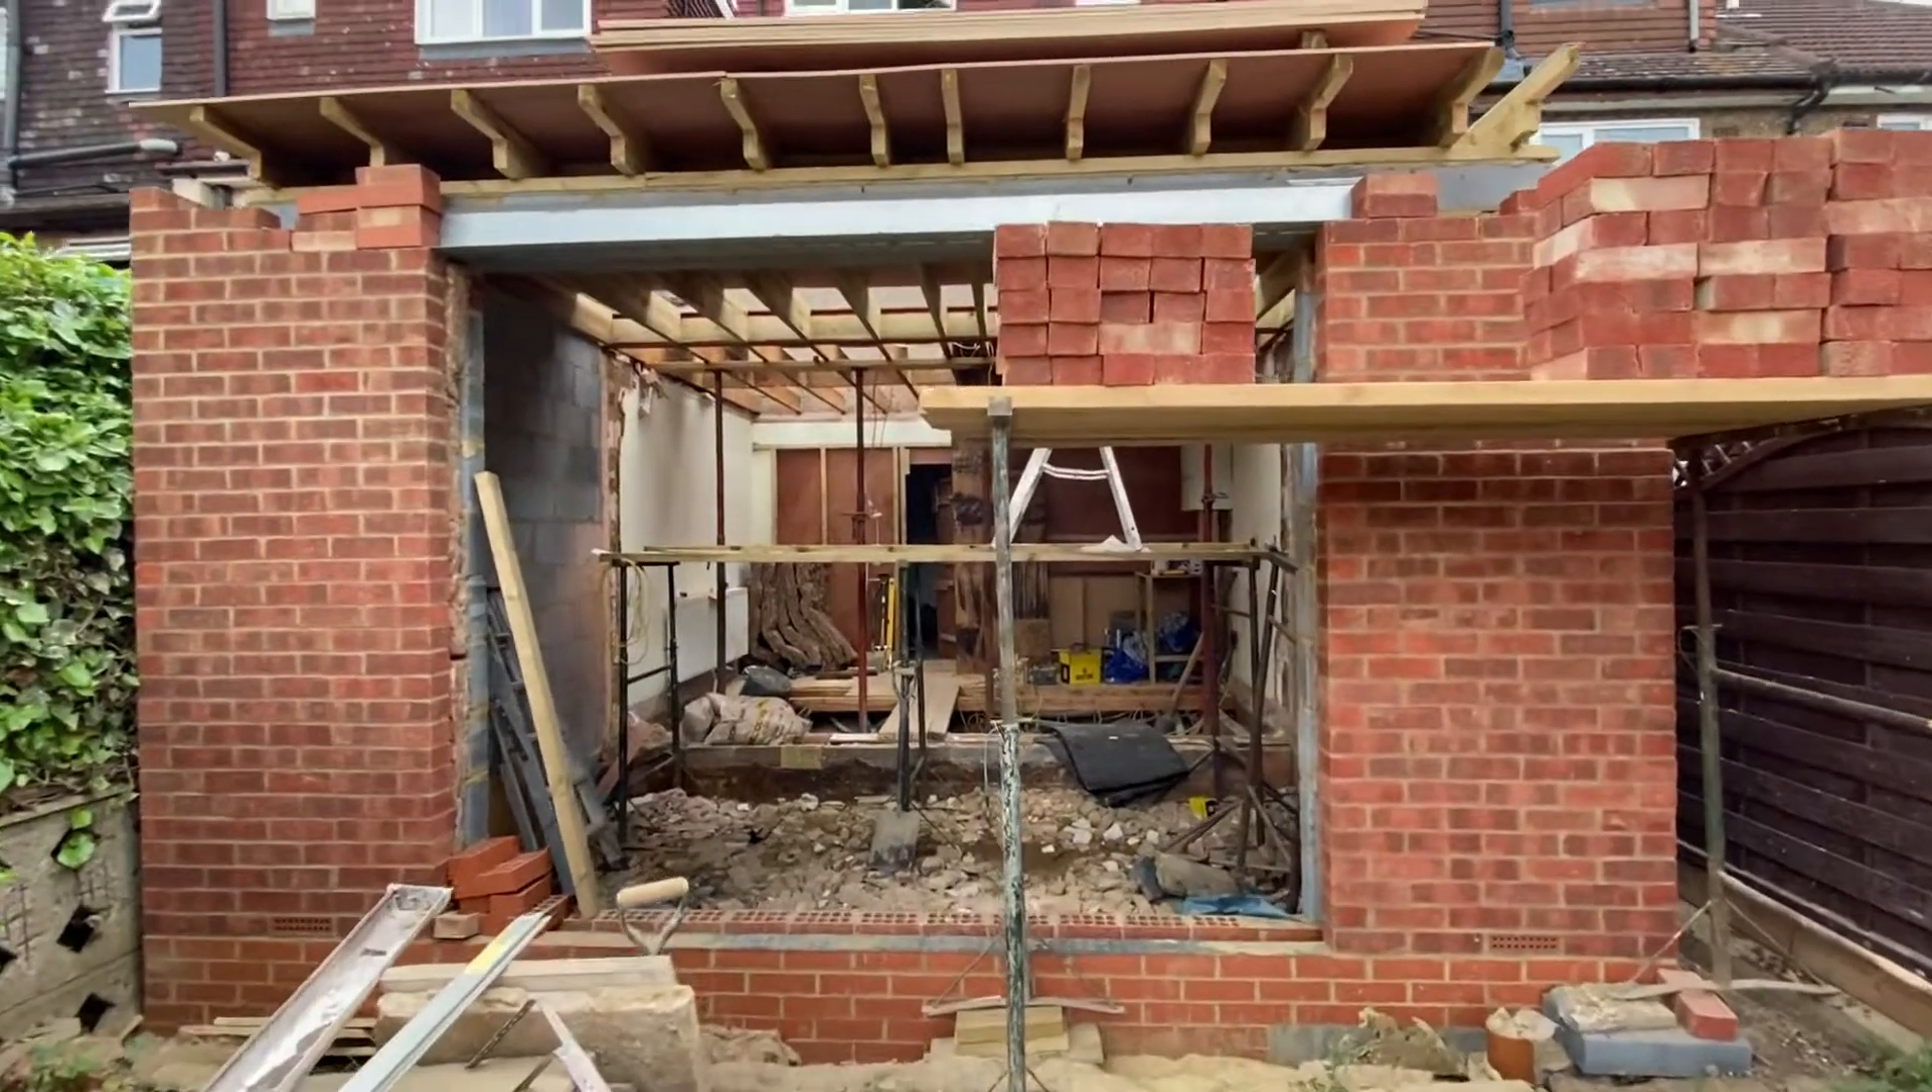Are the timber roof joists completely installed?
Yes.